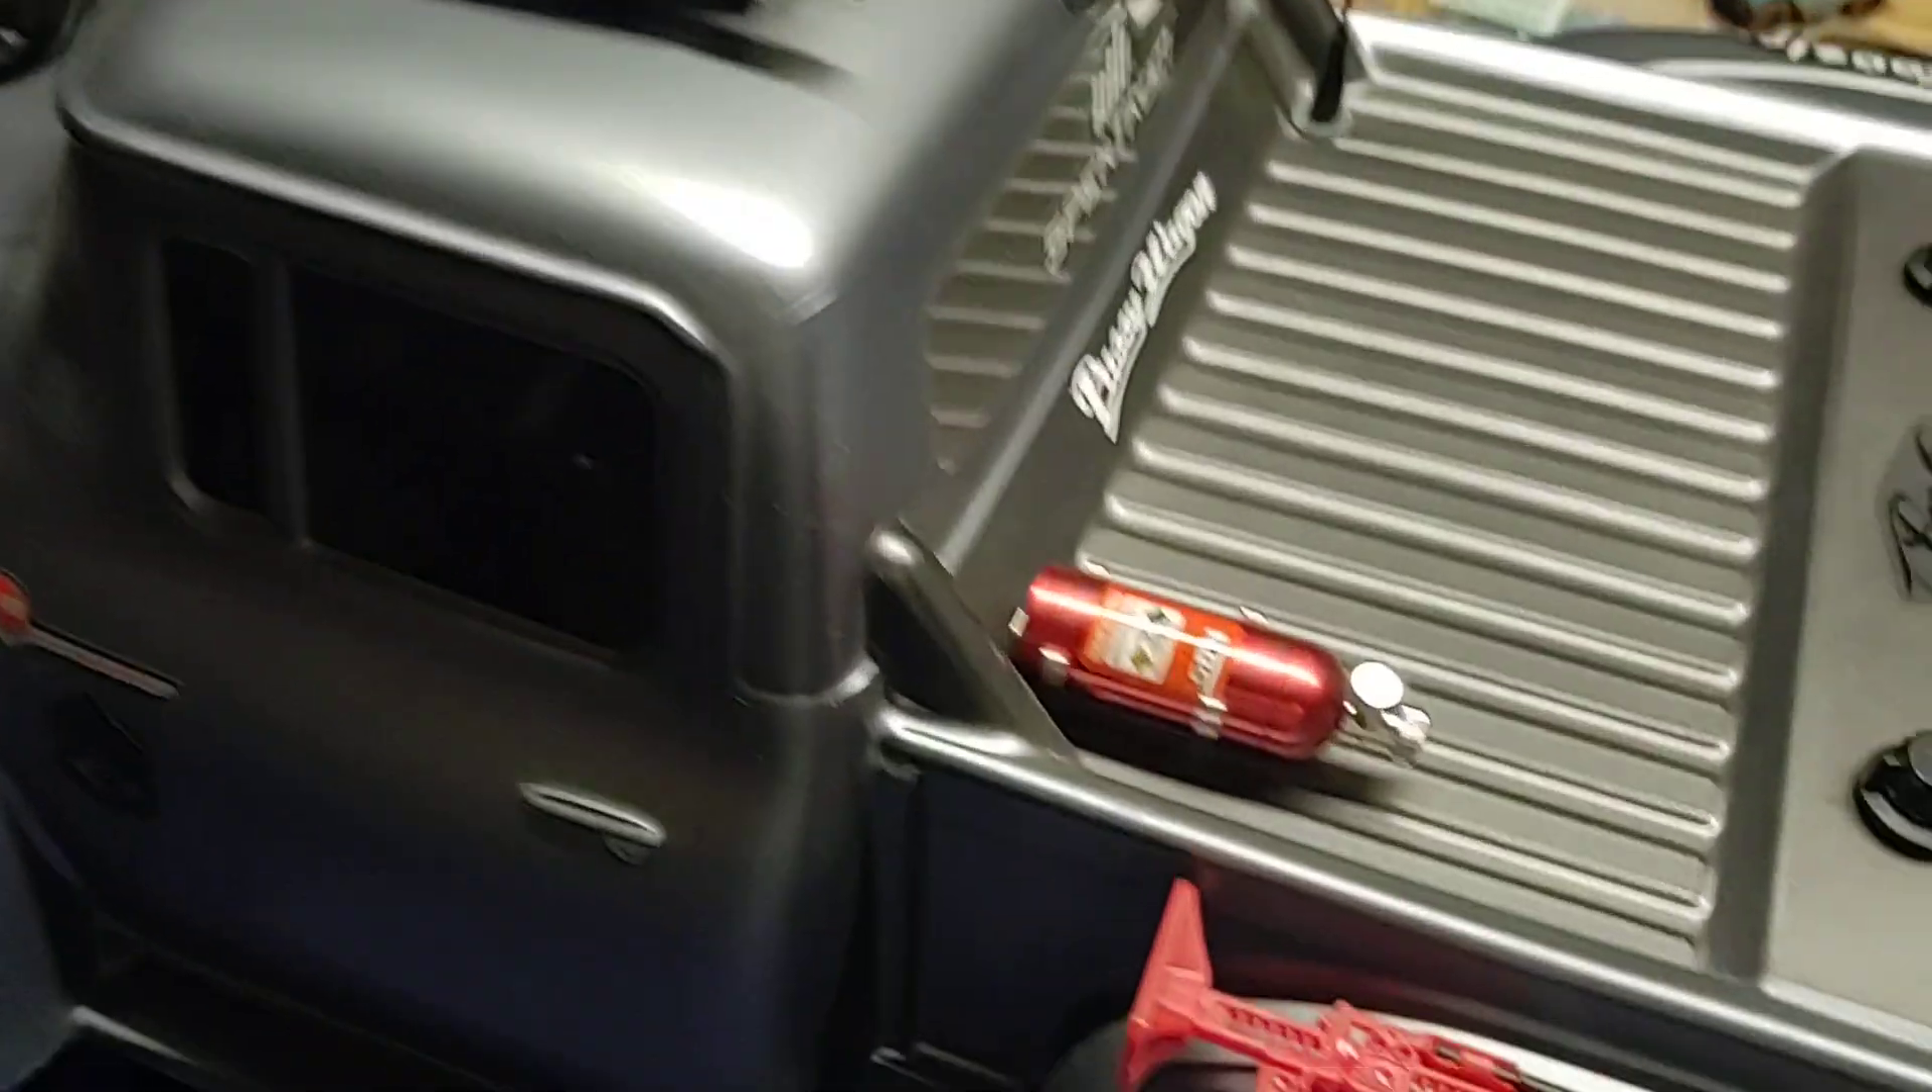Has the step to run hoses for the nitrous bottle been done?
No.